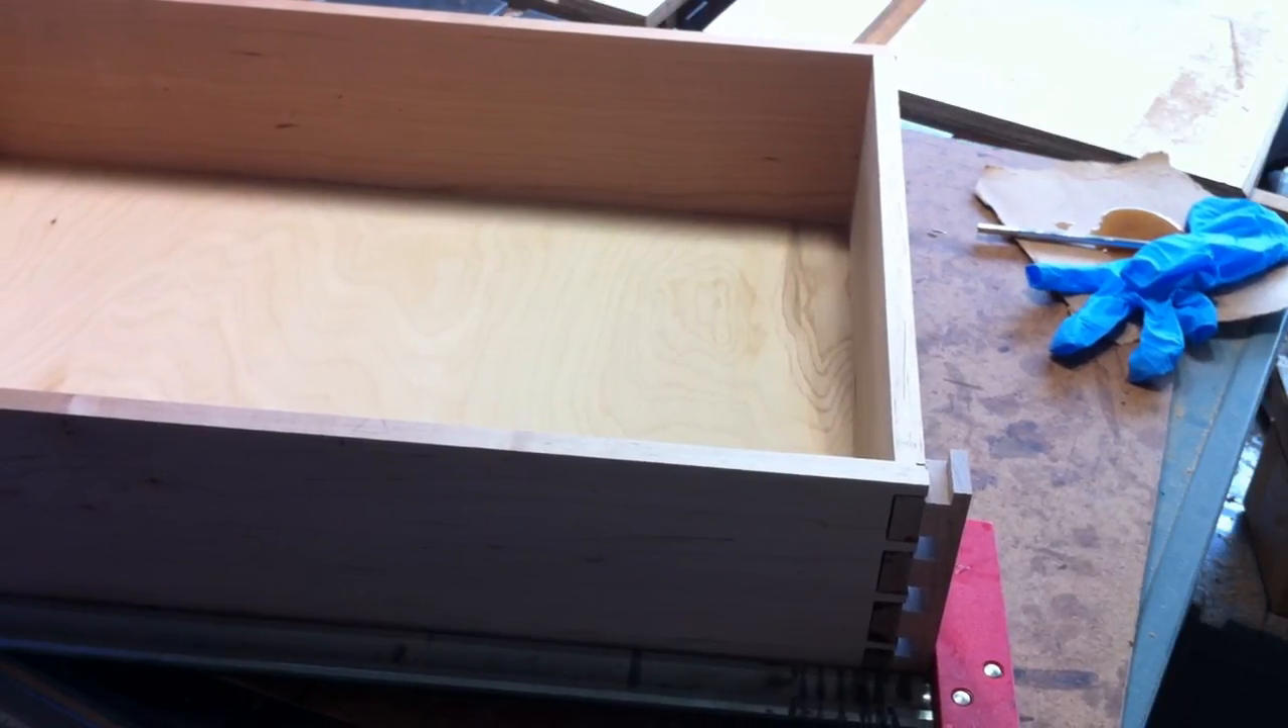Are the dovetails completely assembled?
Yes.